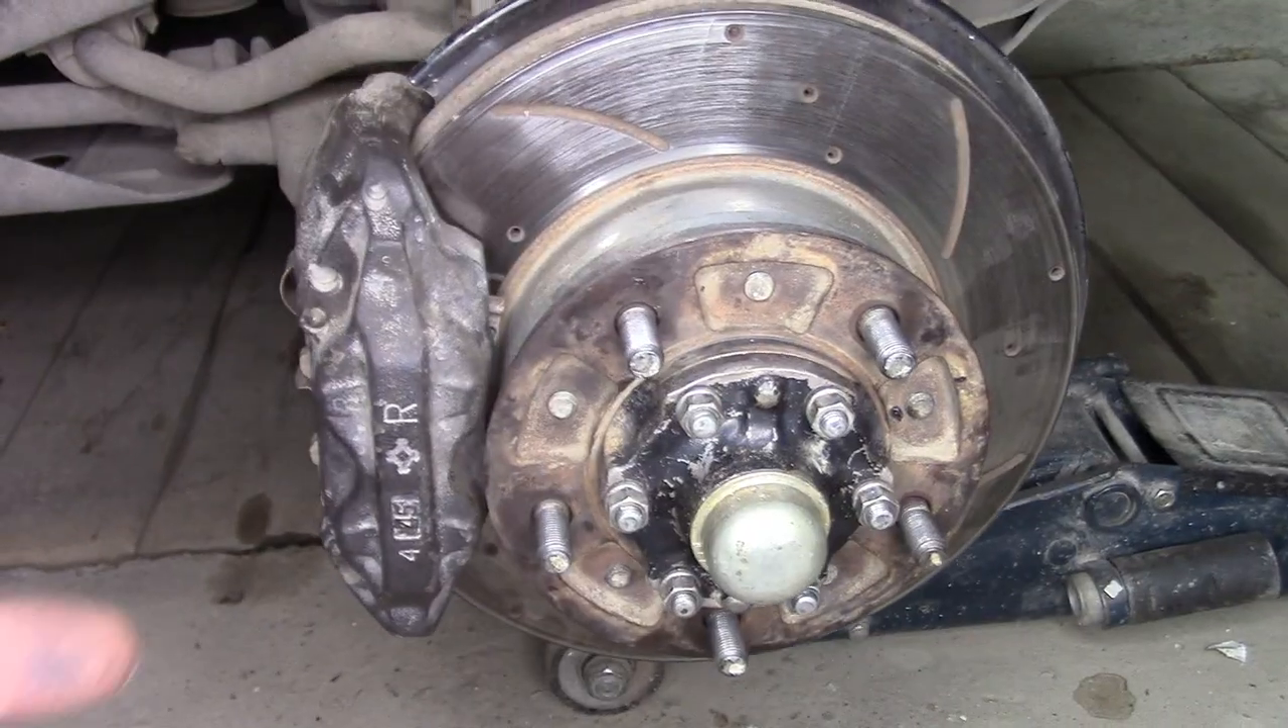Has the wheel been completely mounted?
No.